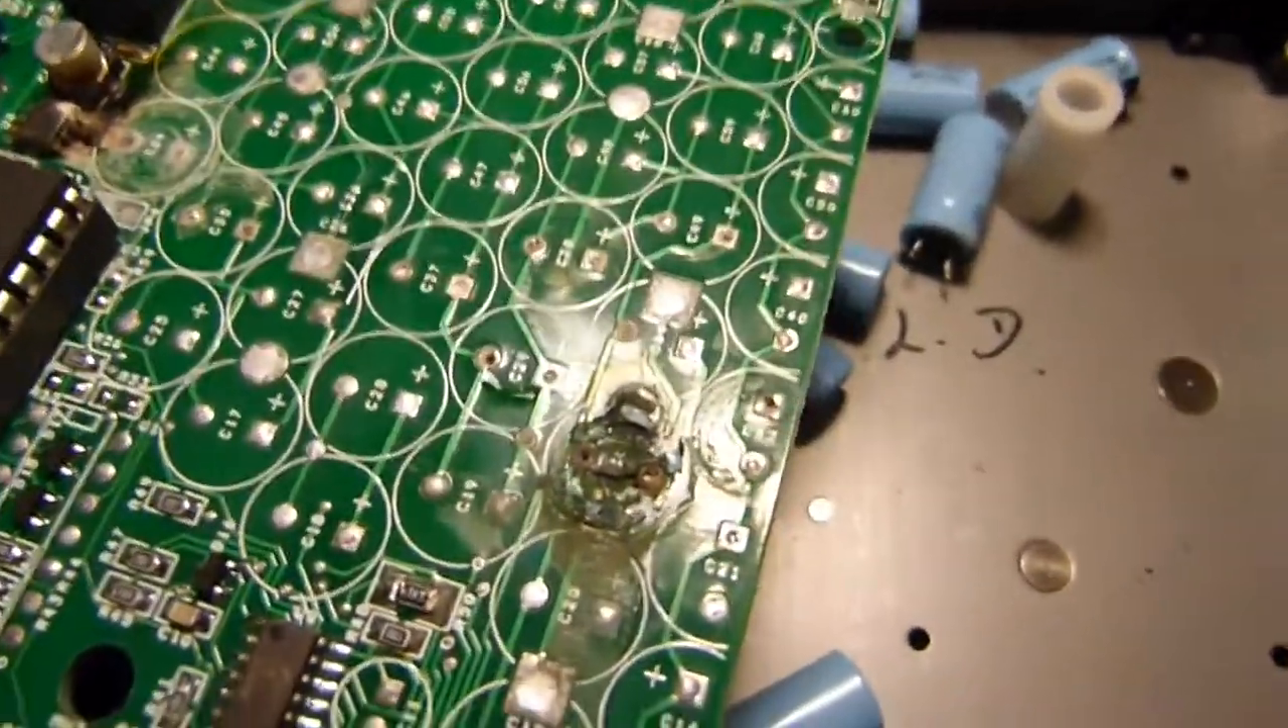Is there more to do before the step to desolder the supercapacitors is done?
No.